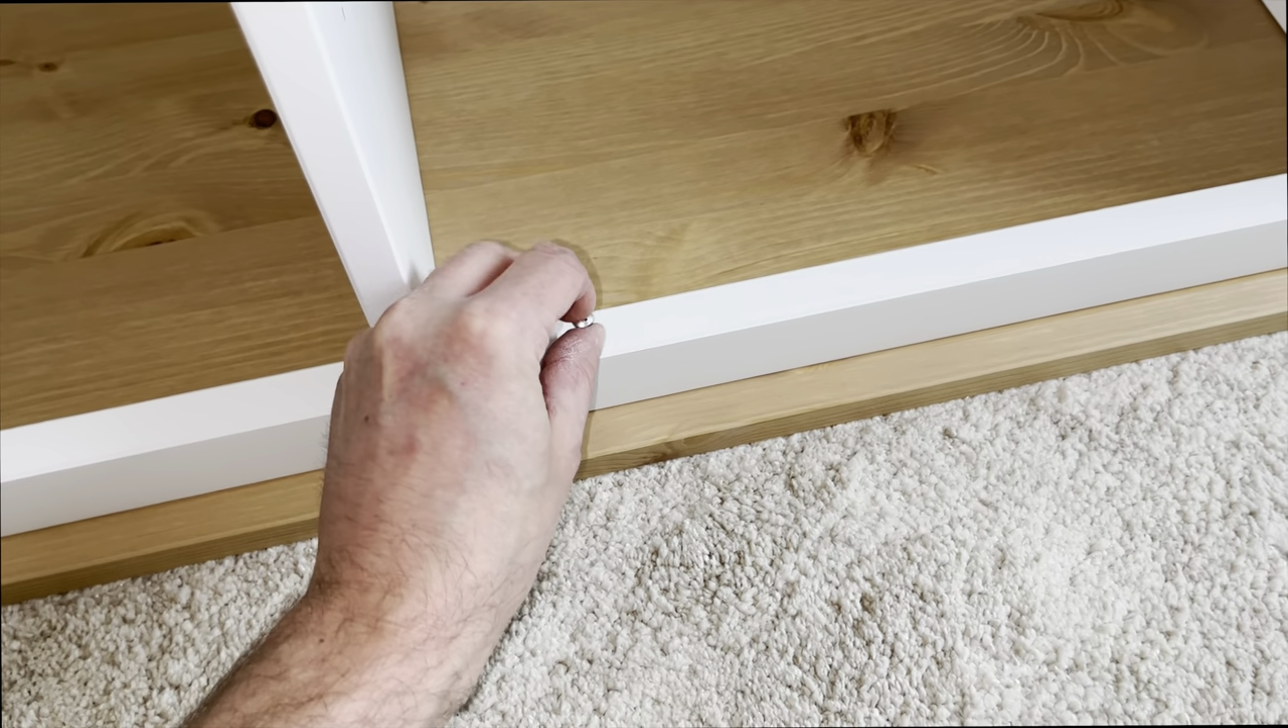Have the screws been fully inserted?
No.